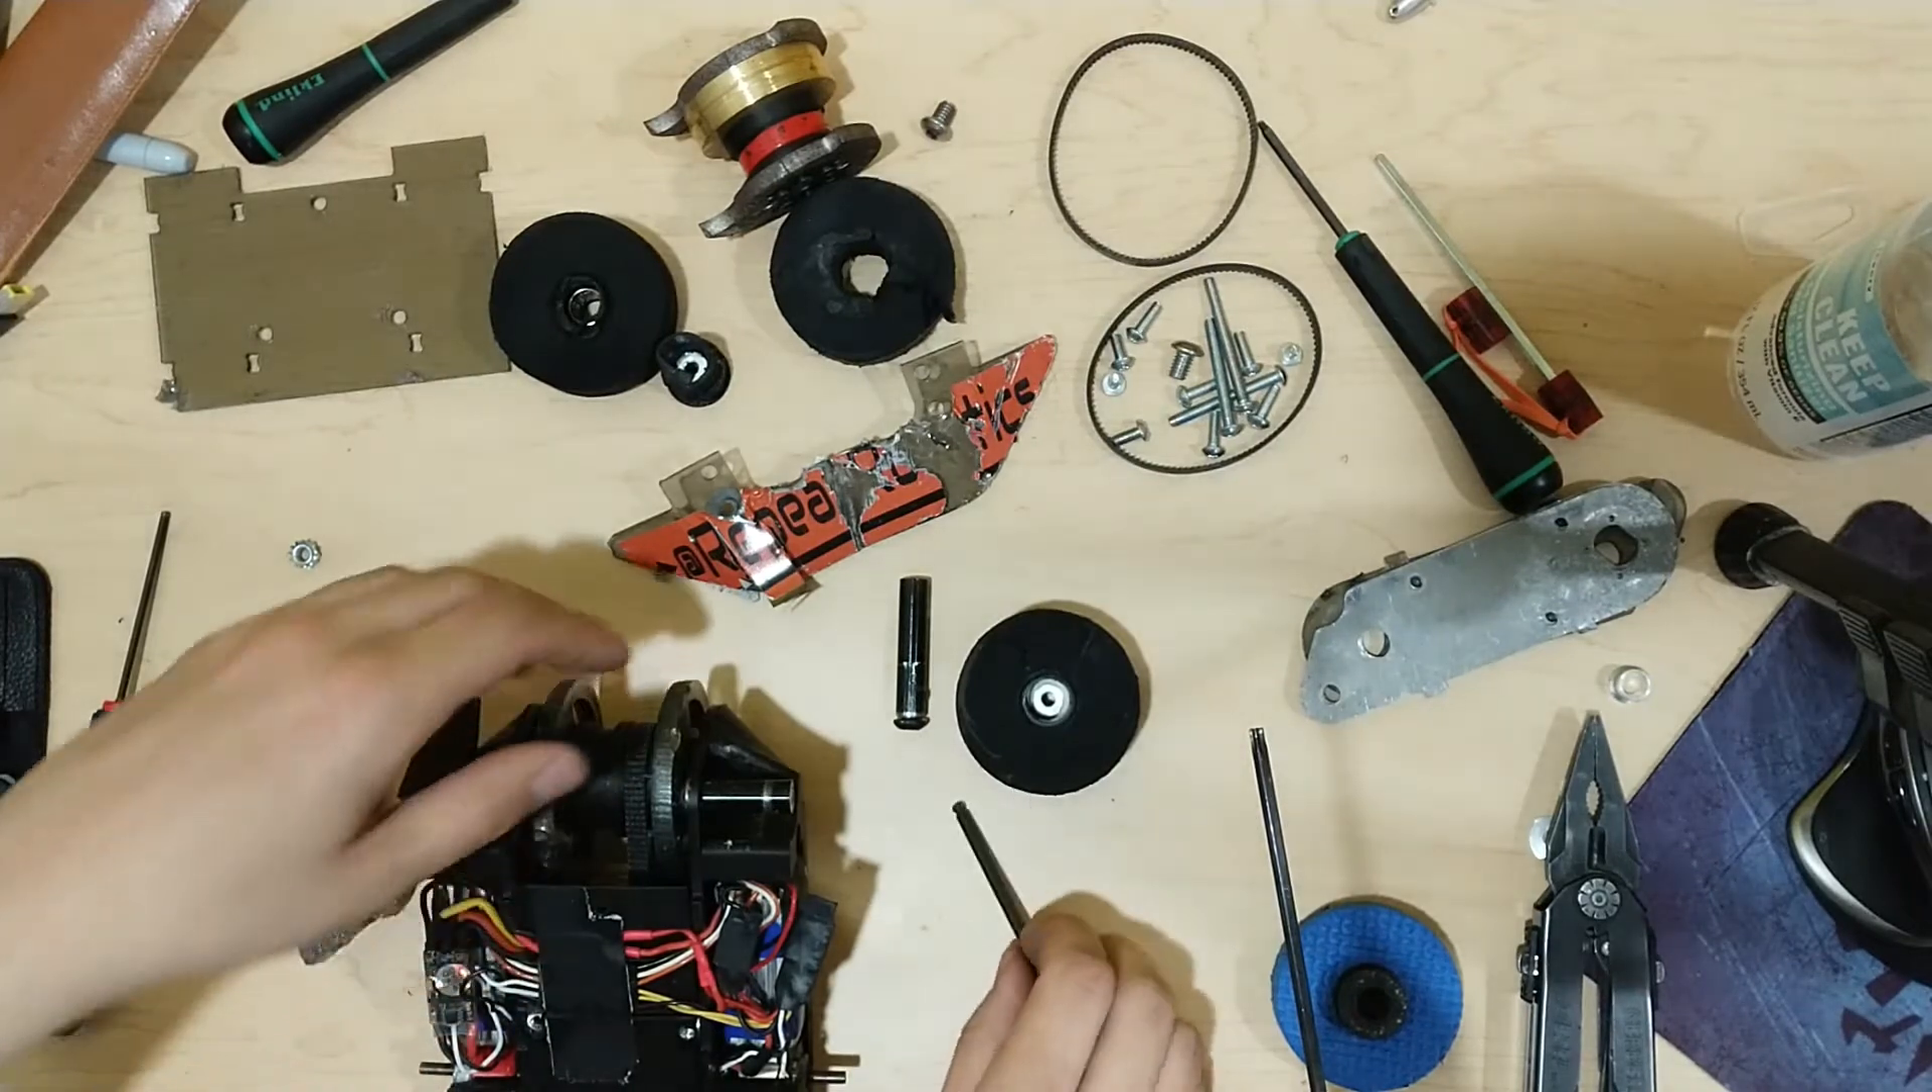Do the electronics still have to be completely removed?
Yes.